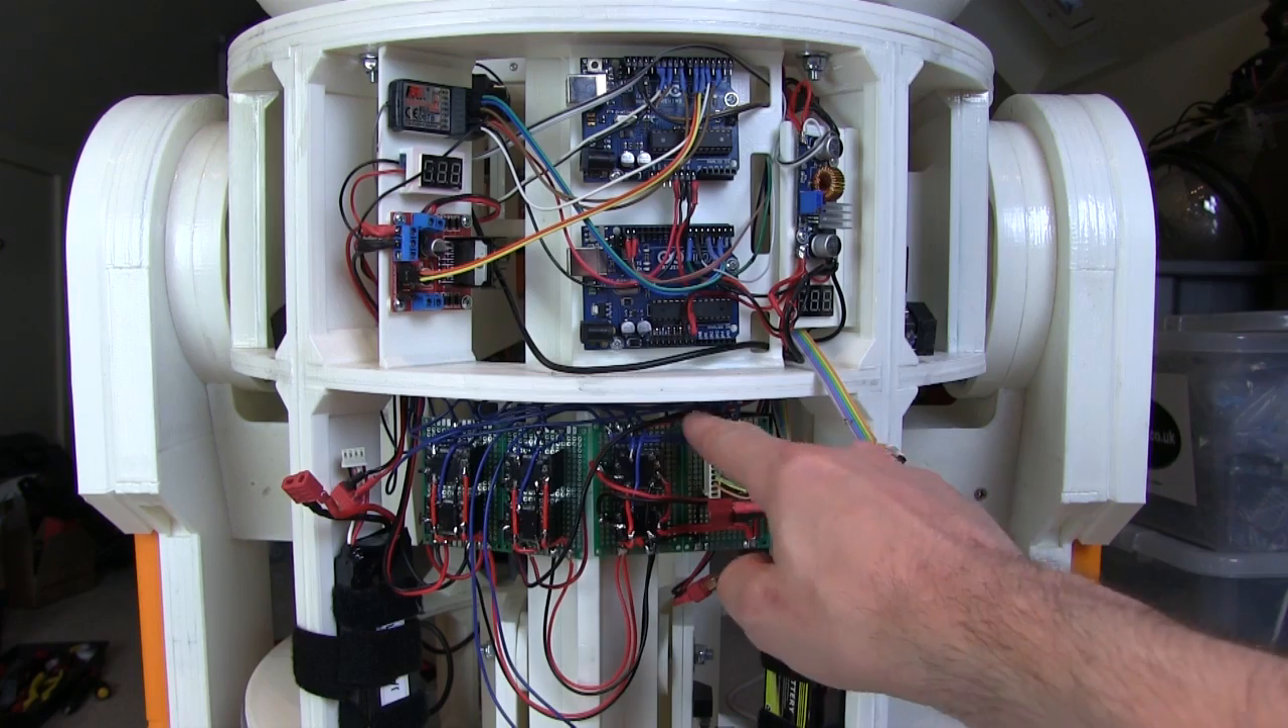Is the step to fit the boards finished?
Yes.